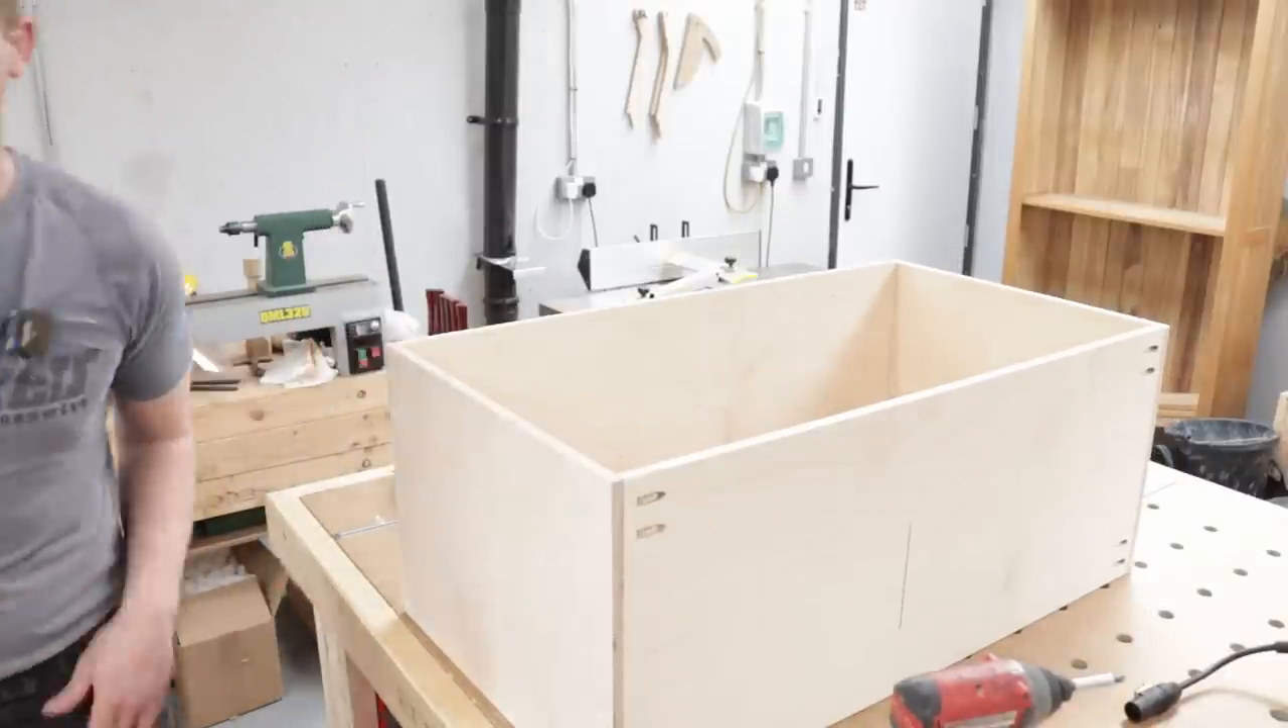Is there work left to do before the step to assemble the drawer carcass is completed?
No.